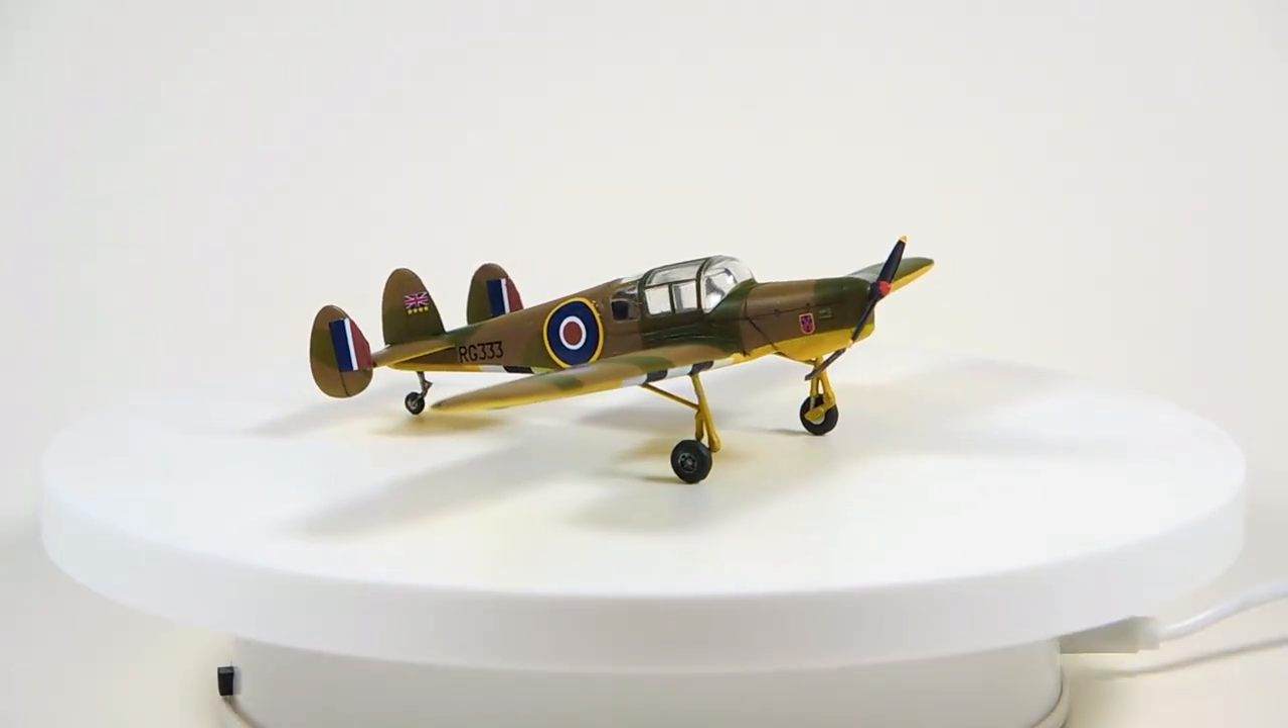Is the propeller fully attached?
Yes.